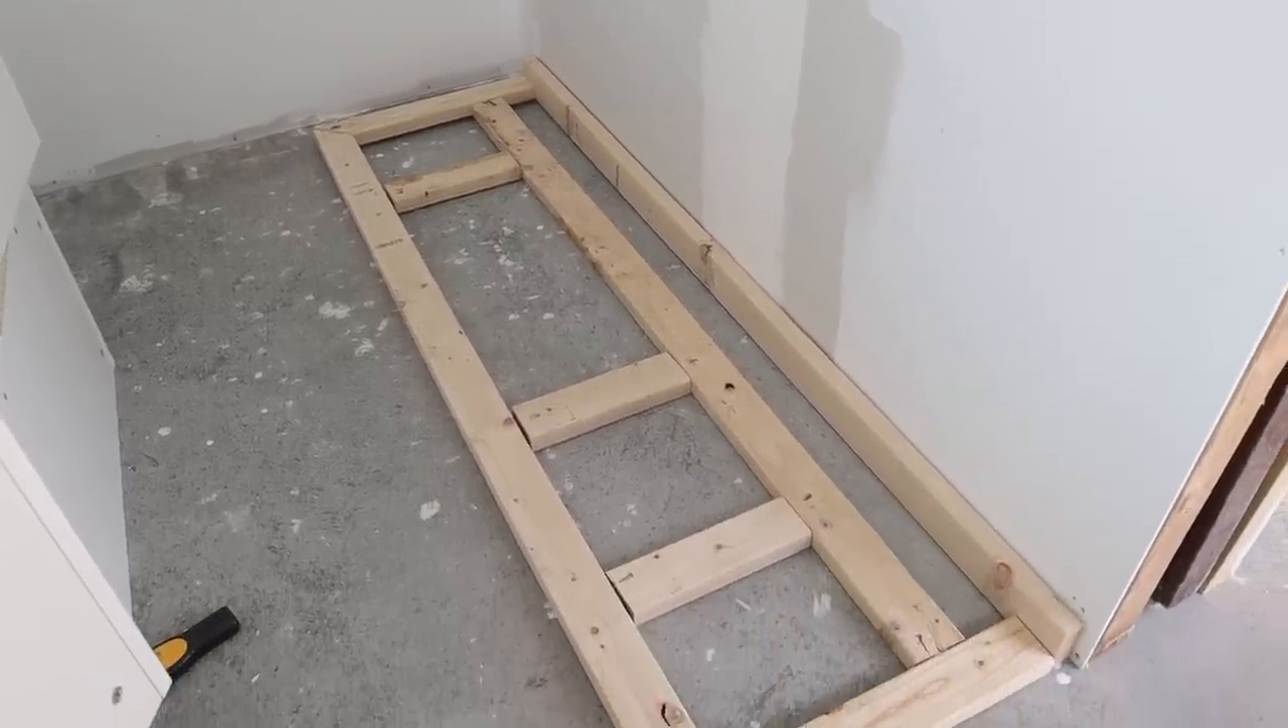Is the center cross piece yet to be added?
No.